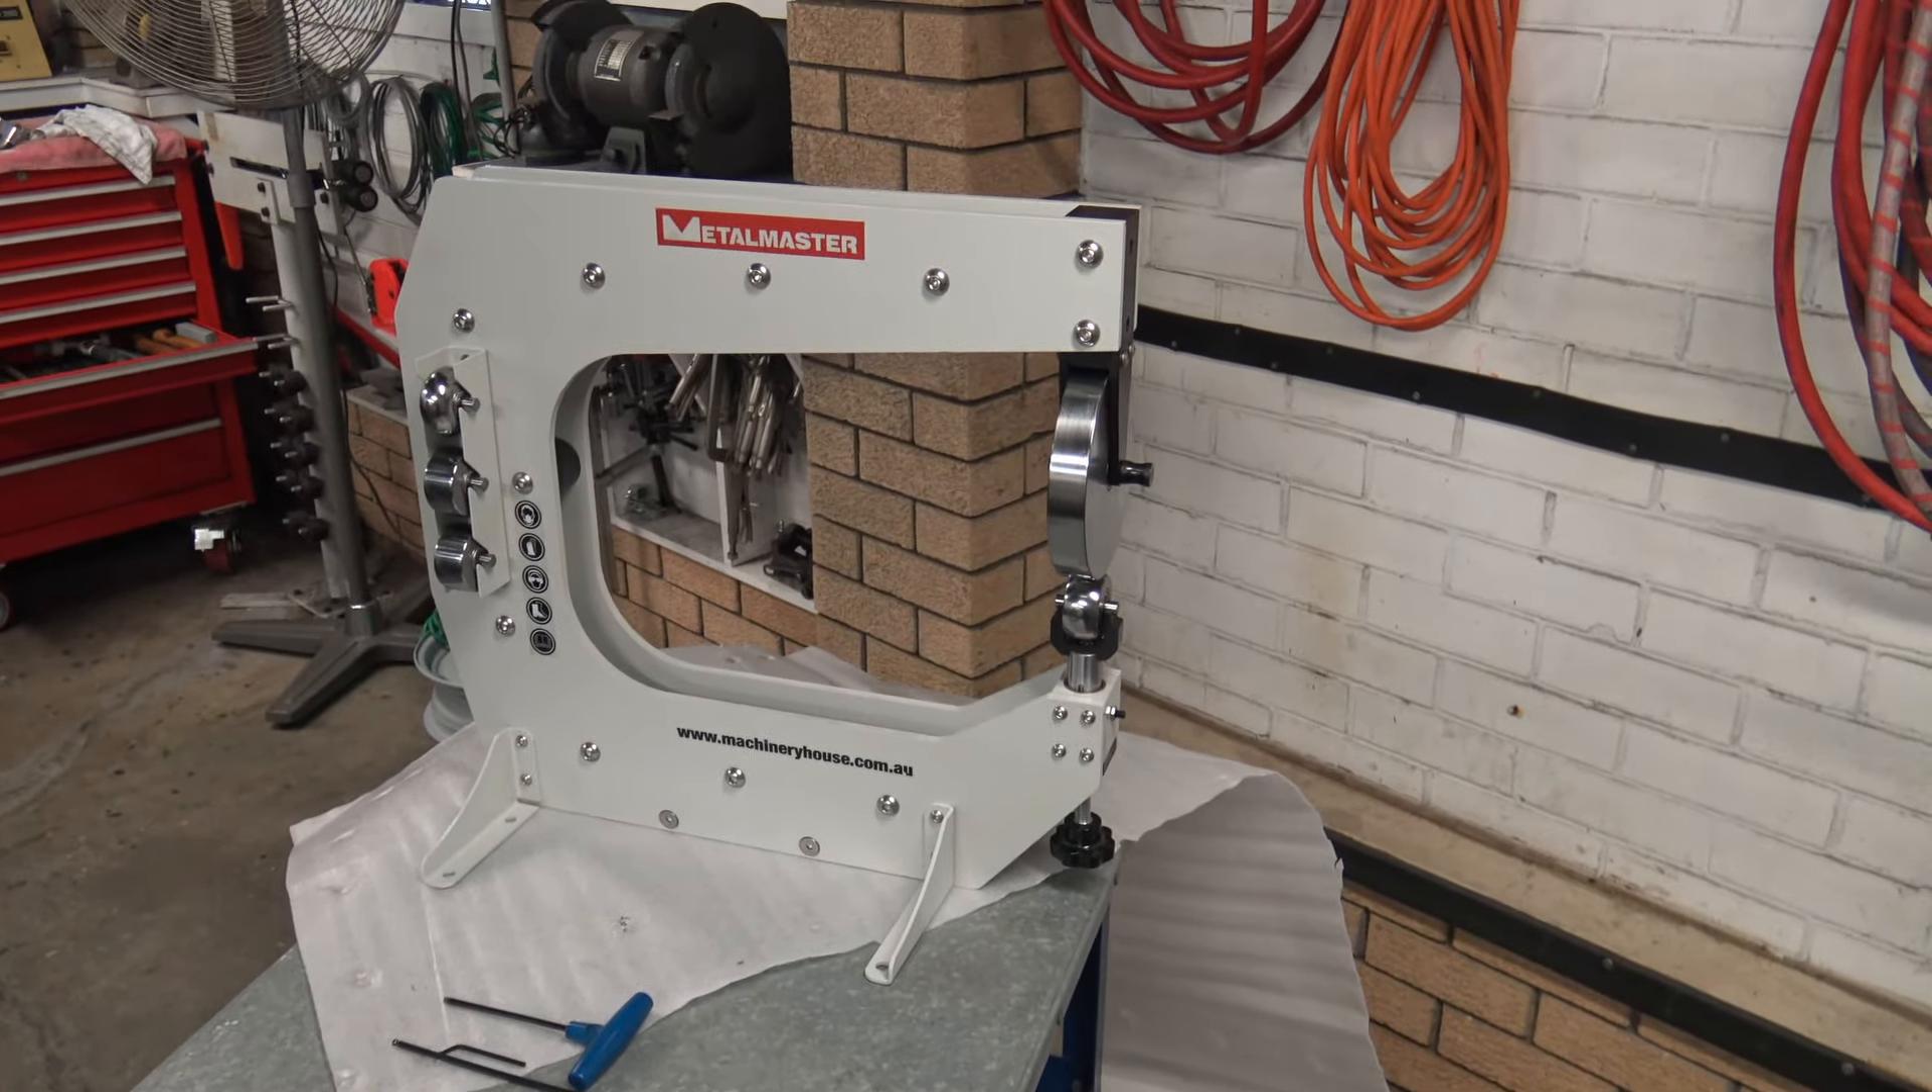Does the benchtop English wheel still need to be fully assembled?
No.